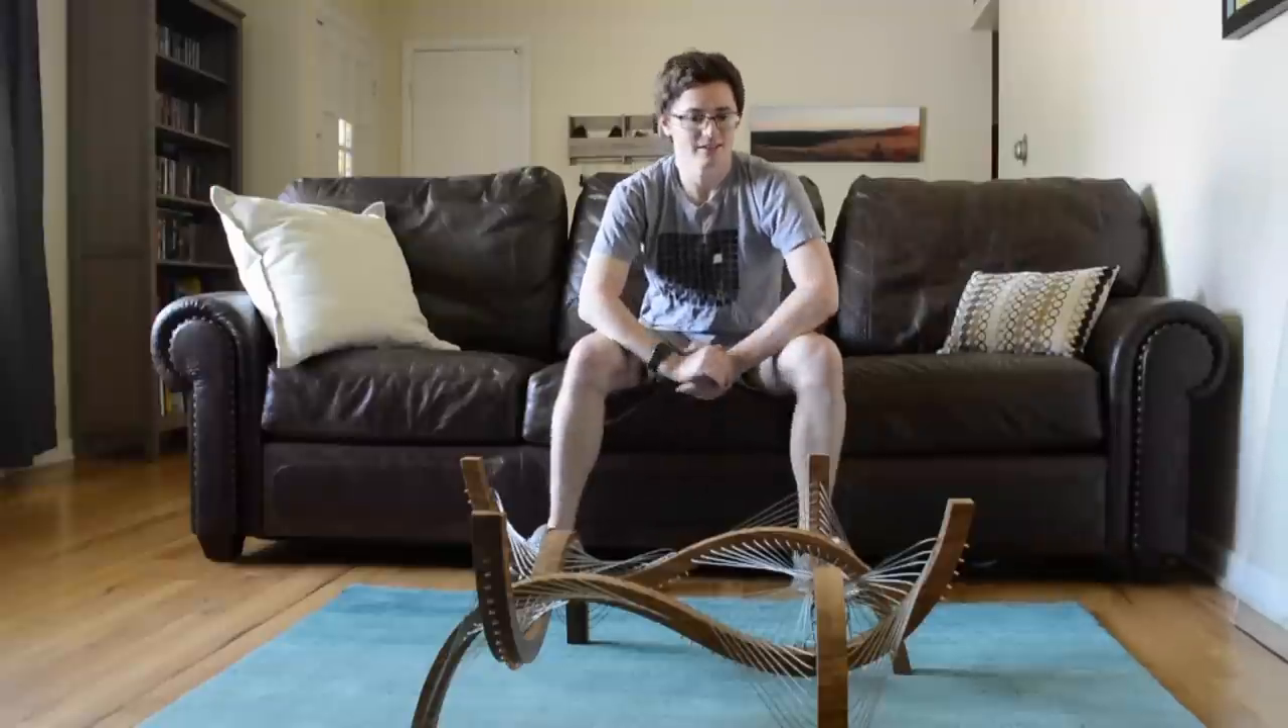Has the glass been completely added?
No.